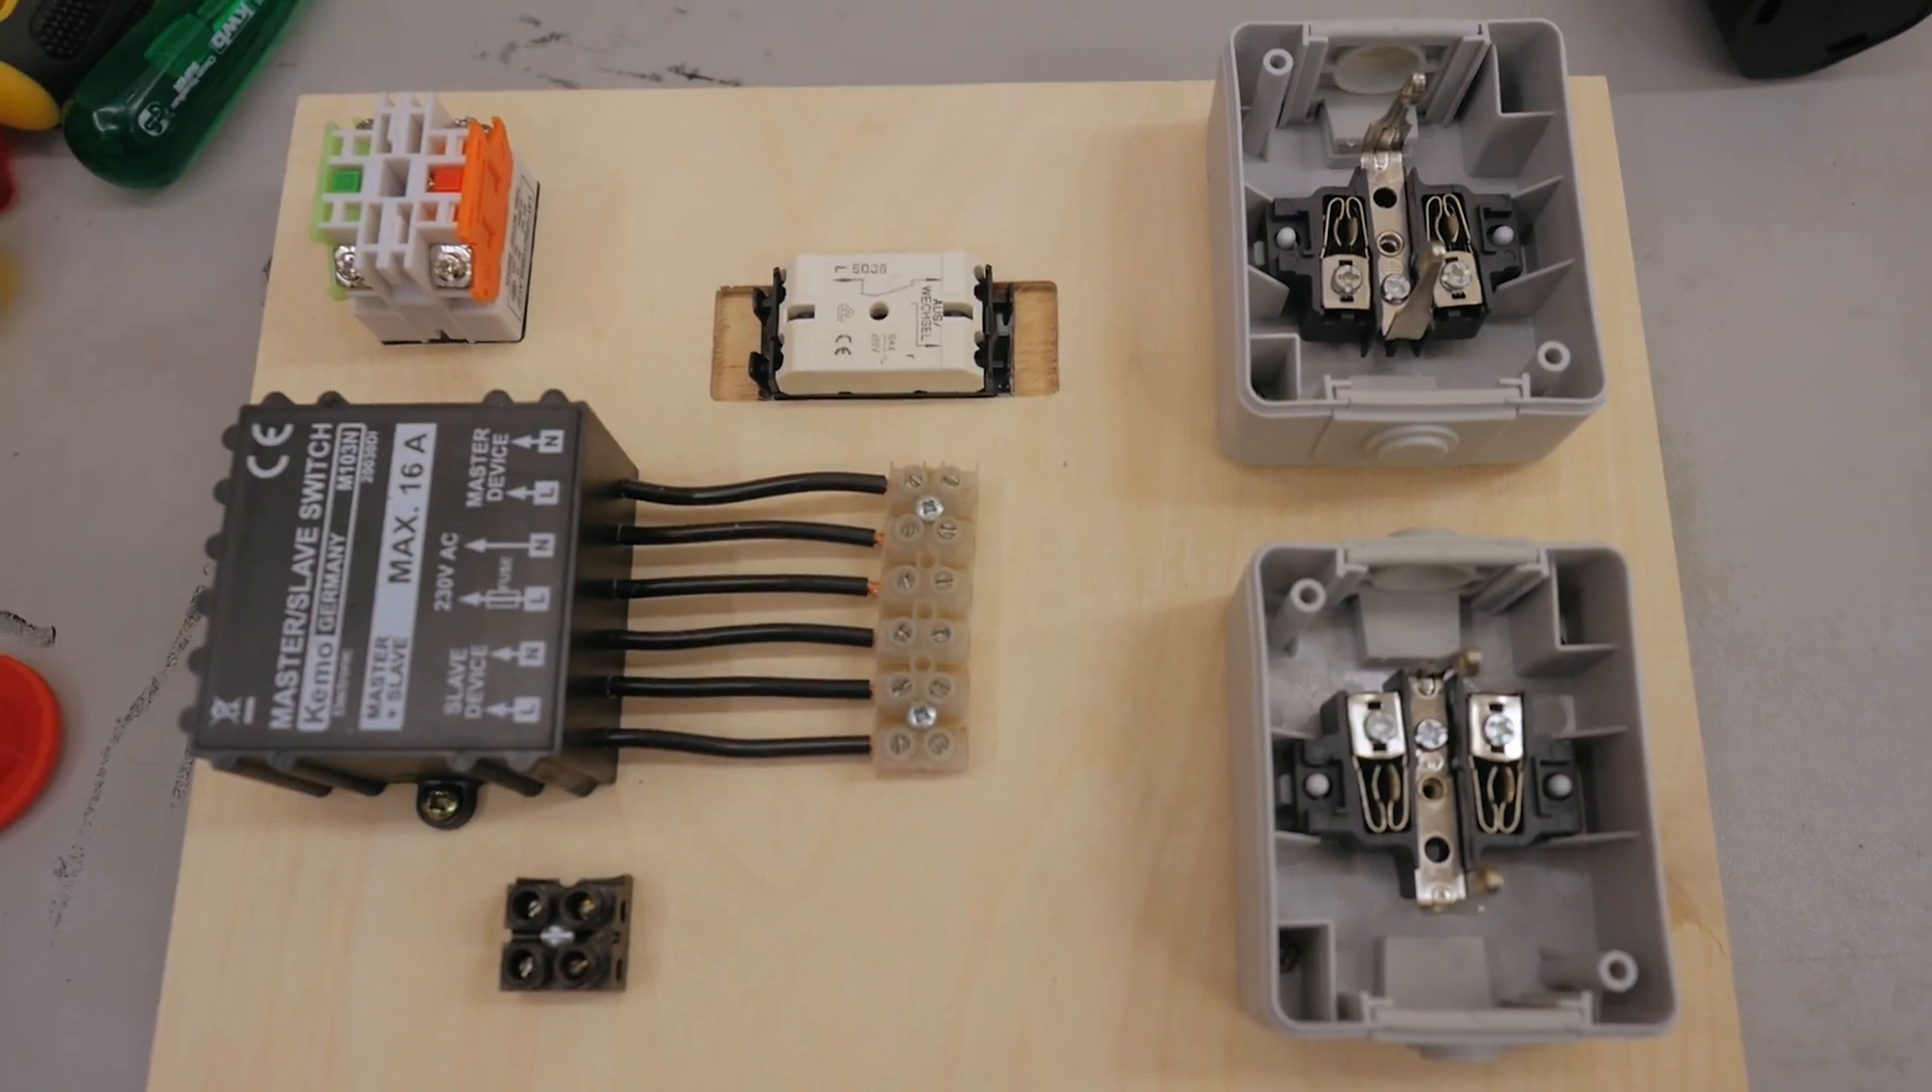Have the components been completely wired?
No.